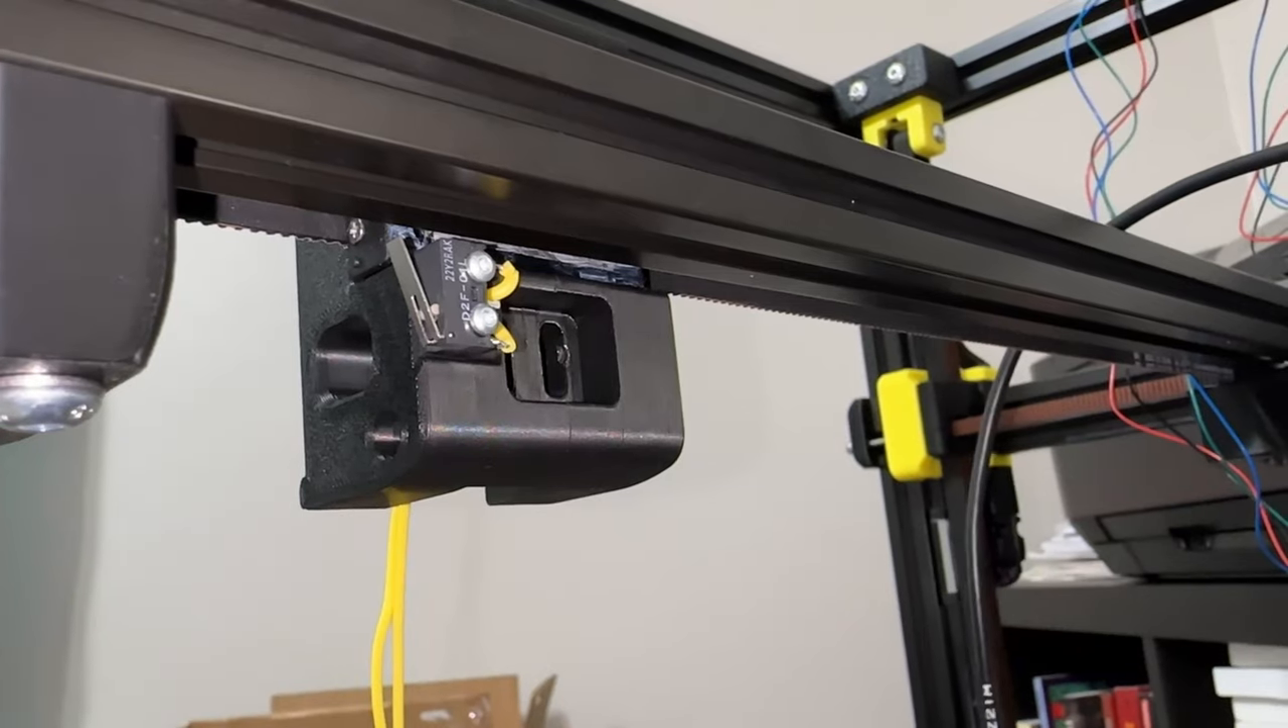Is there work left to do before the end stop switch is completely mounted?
No.